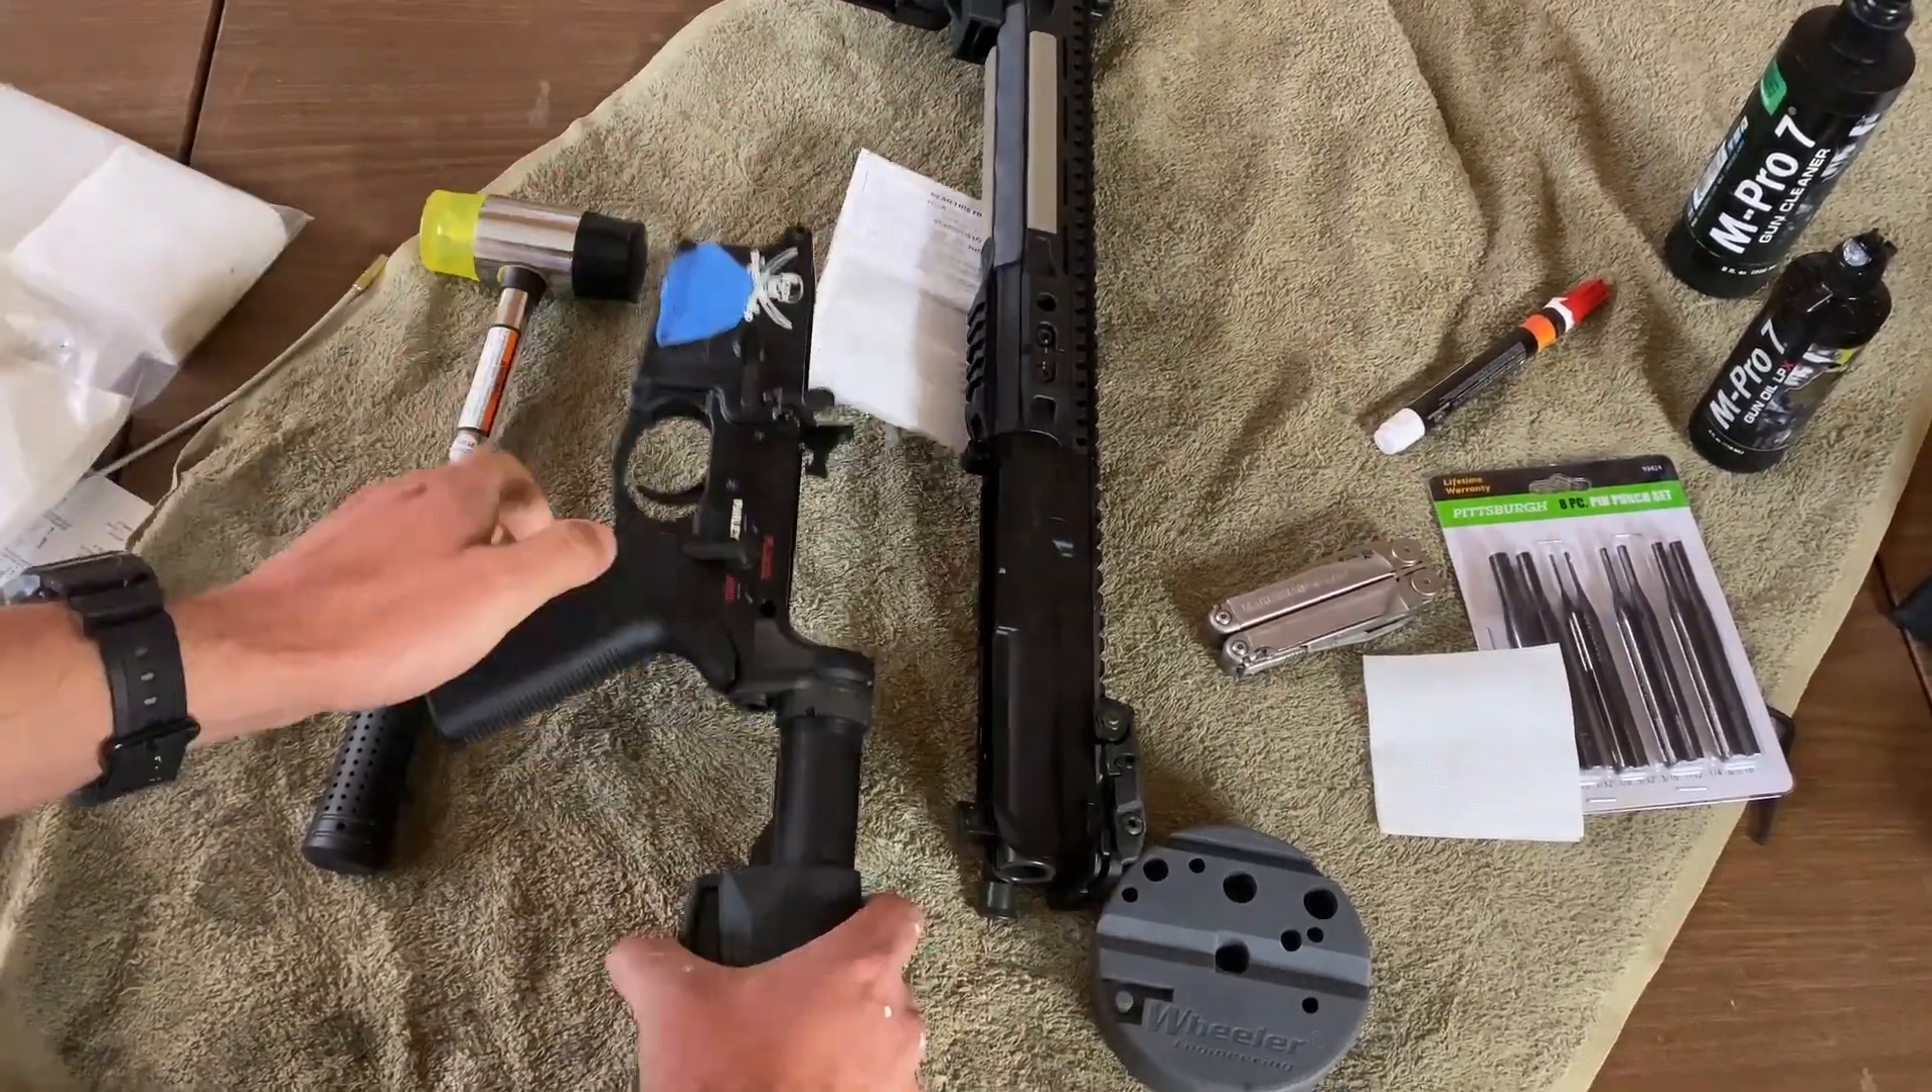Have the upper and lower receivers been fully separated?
Yes.